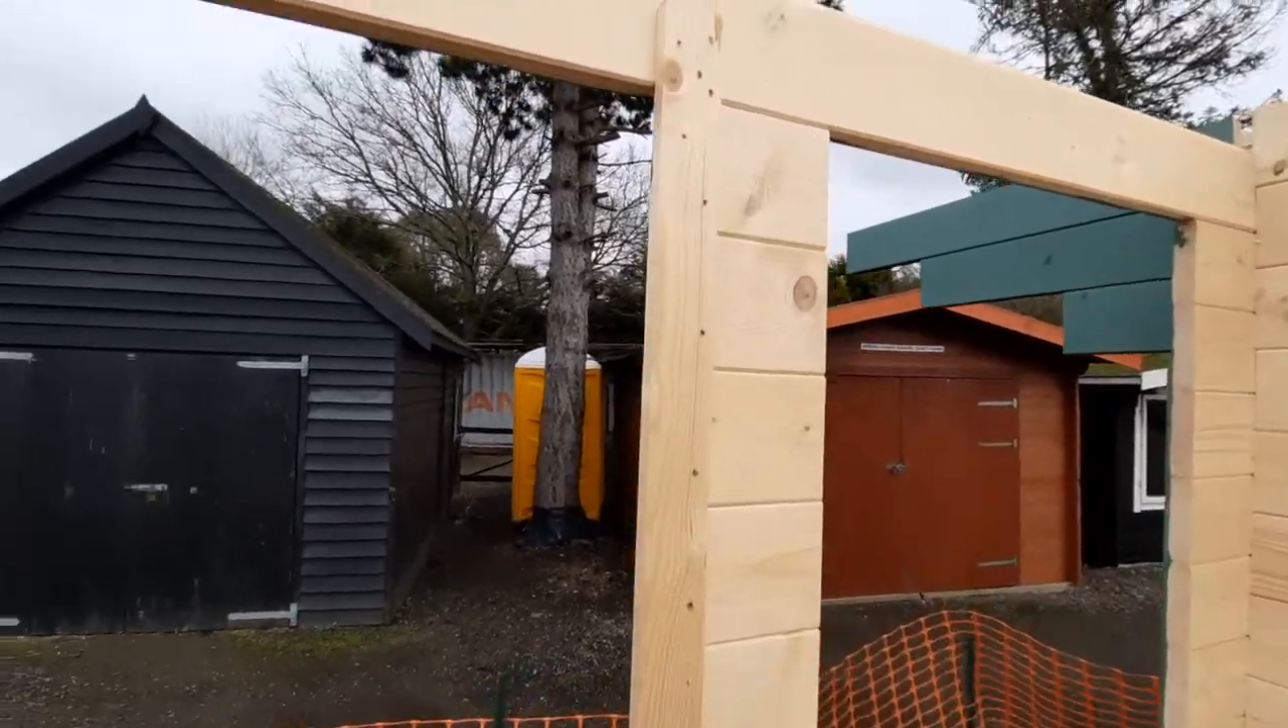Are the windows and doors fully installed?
No.